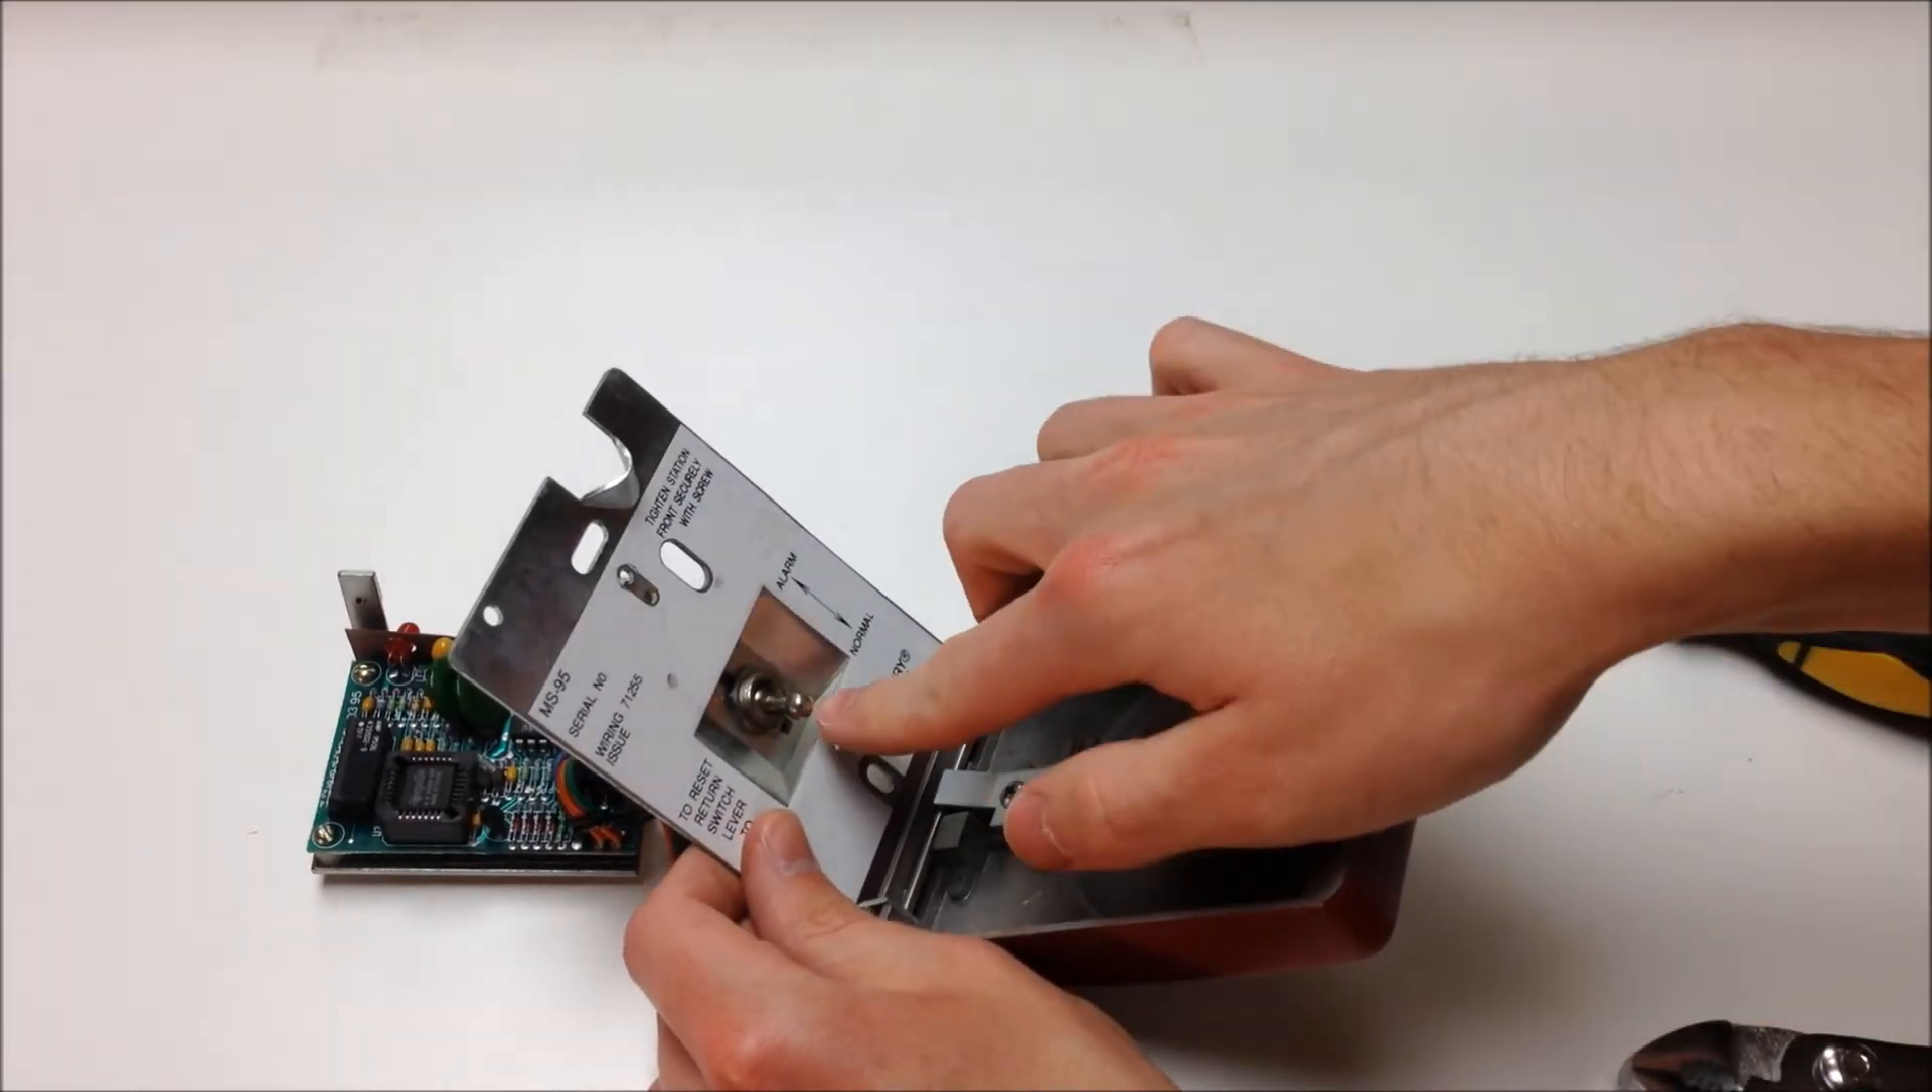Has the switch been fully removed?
No.